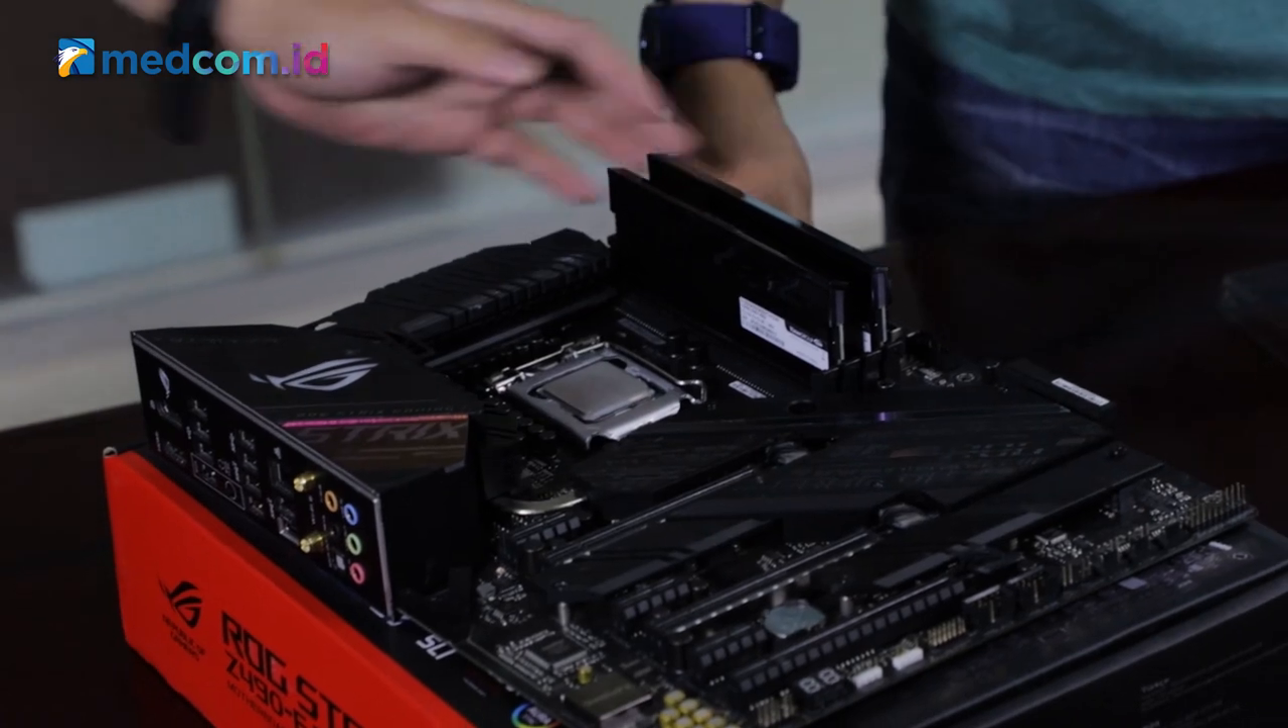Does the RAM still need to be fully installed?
No.